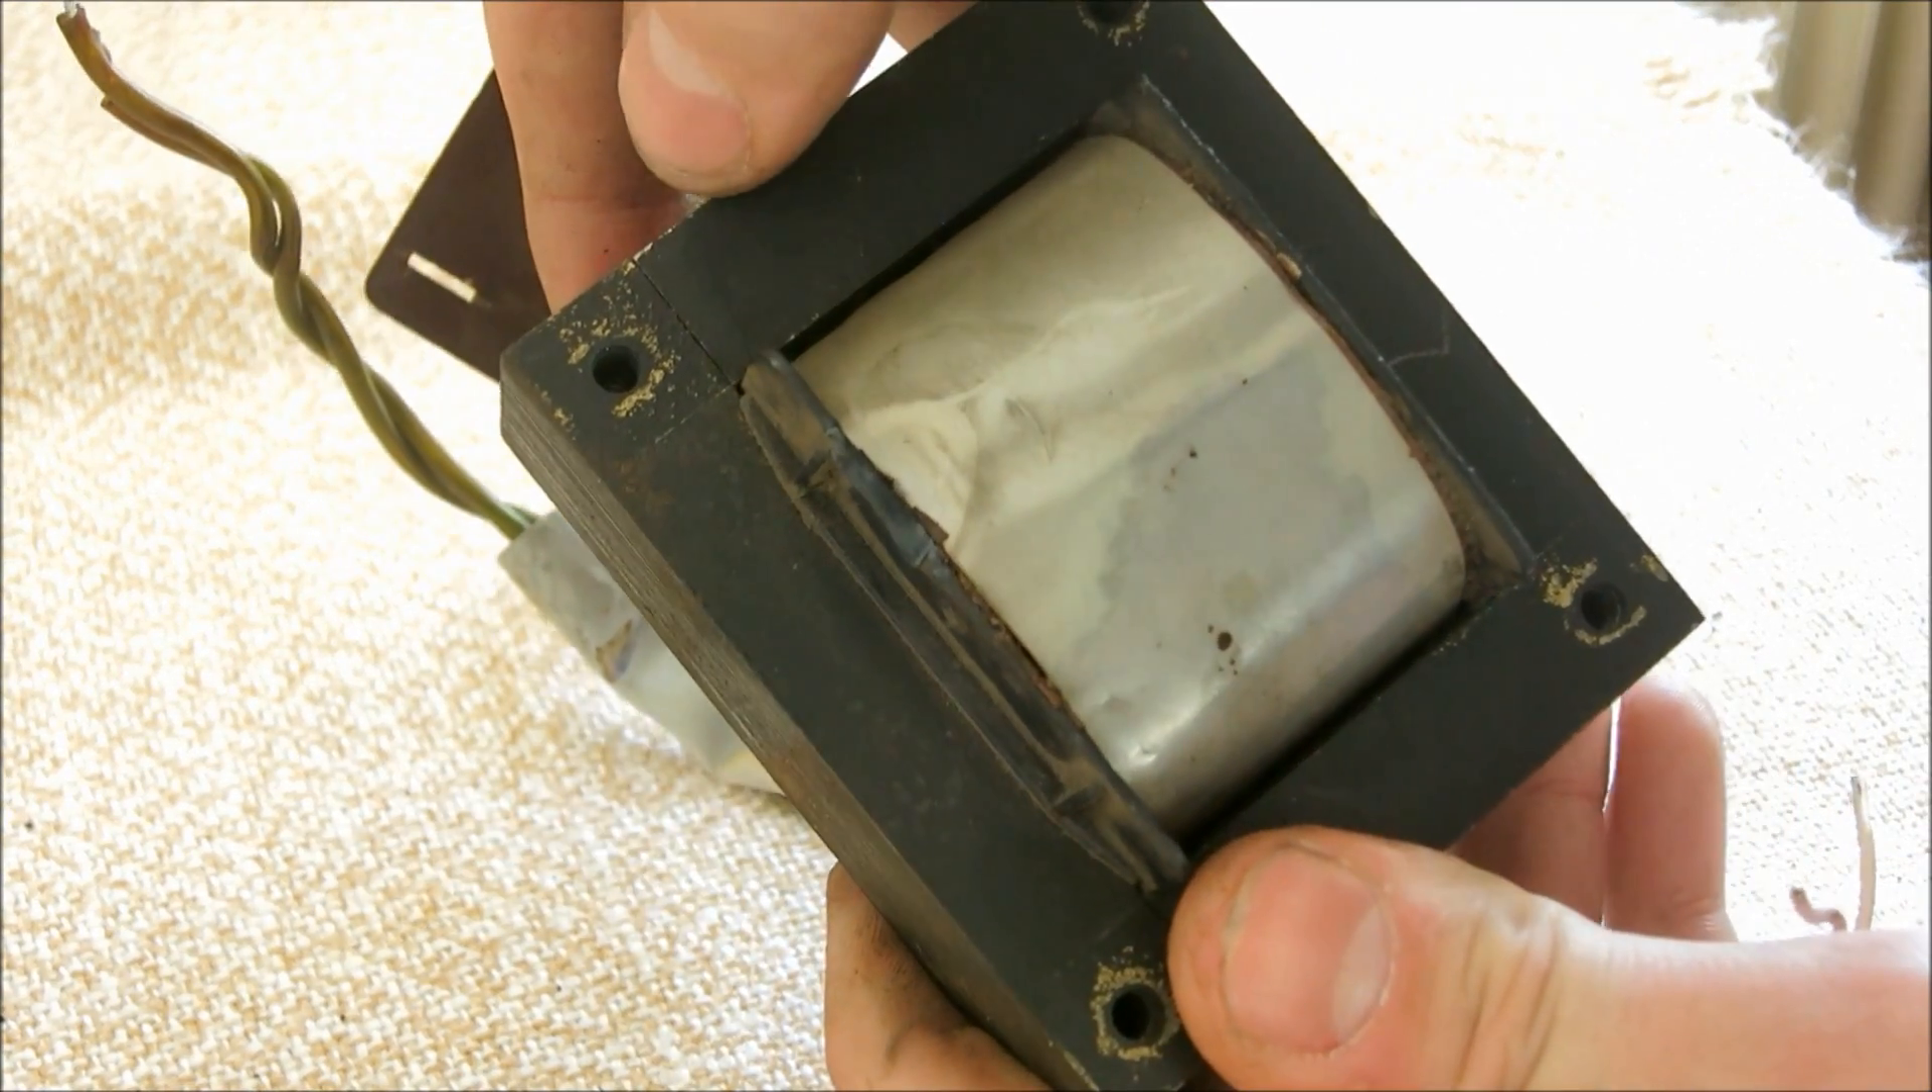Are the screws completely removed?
Yes.